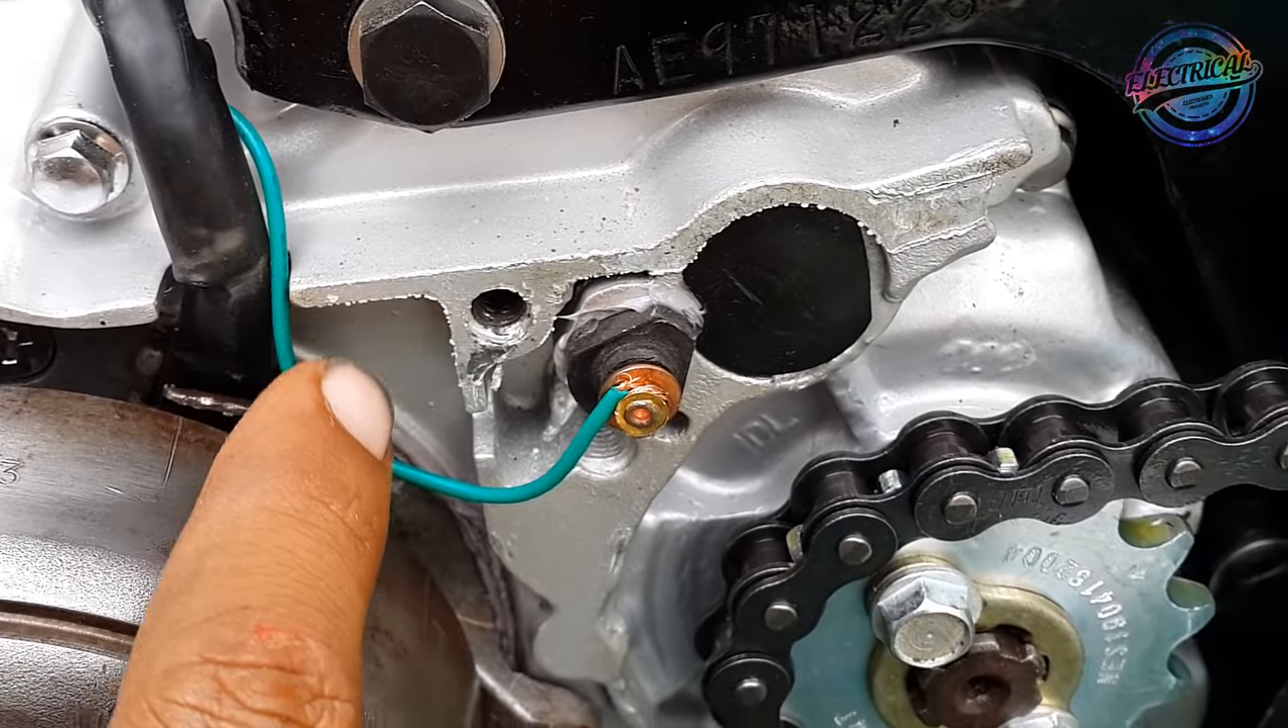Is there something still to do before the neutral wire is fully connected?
No.